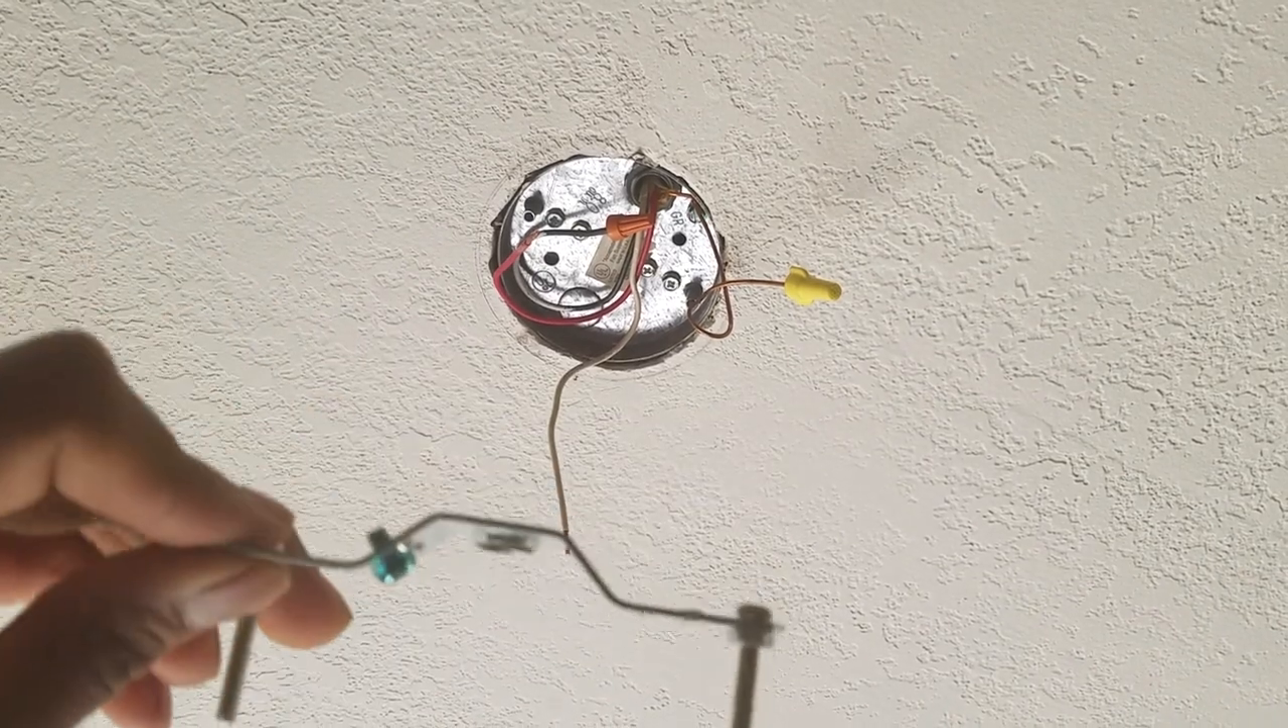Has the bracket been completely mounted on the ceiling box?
No.